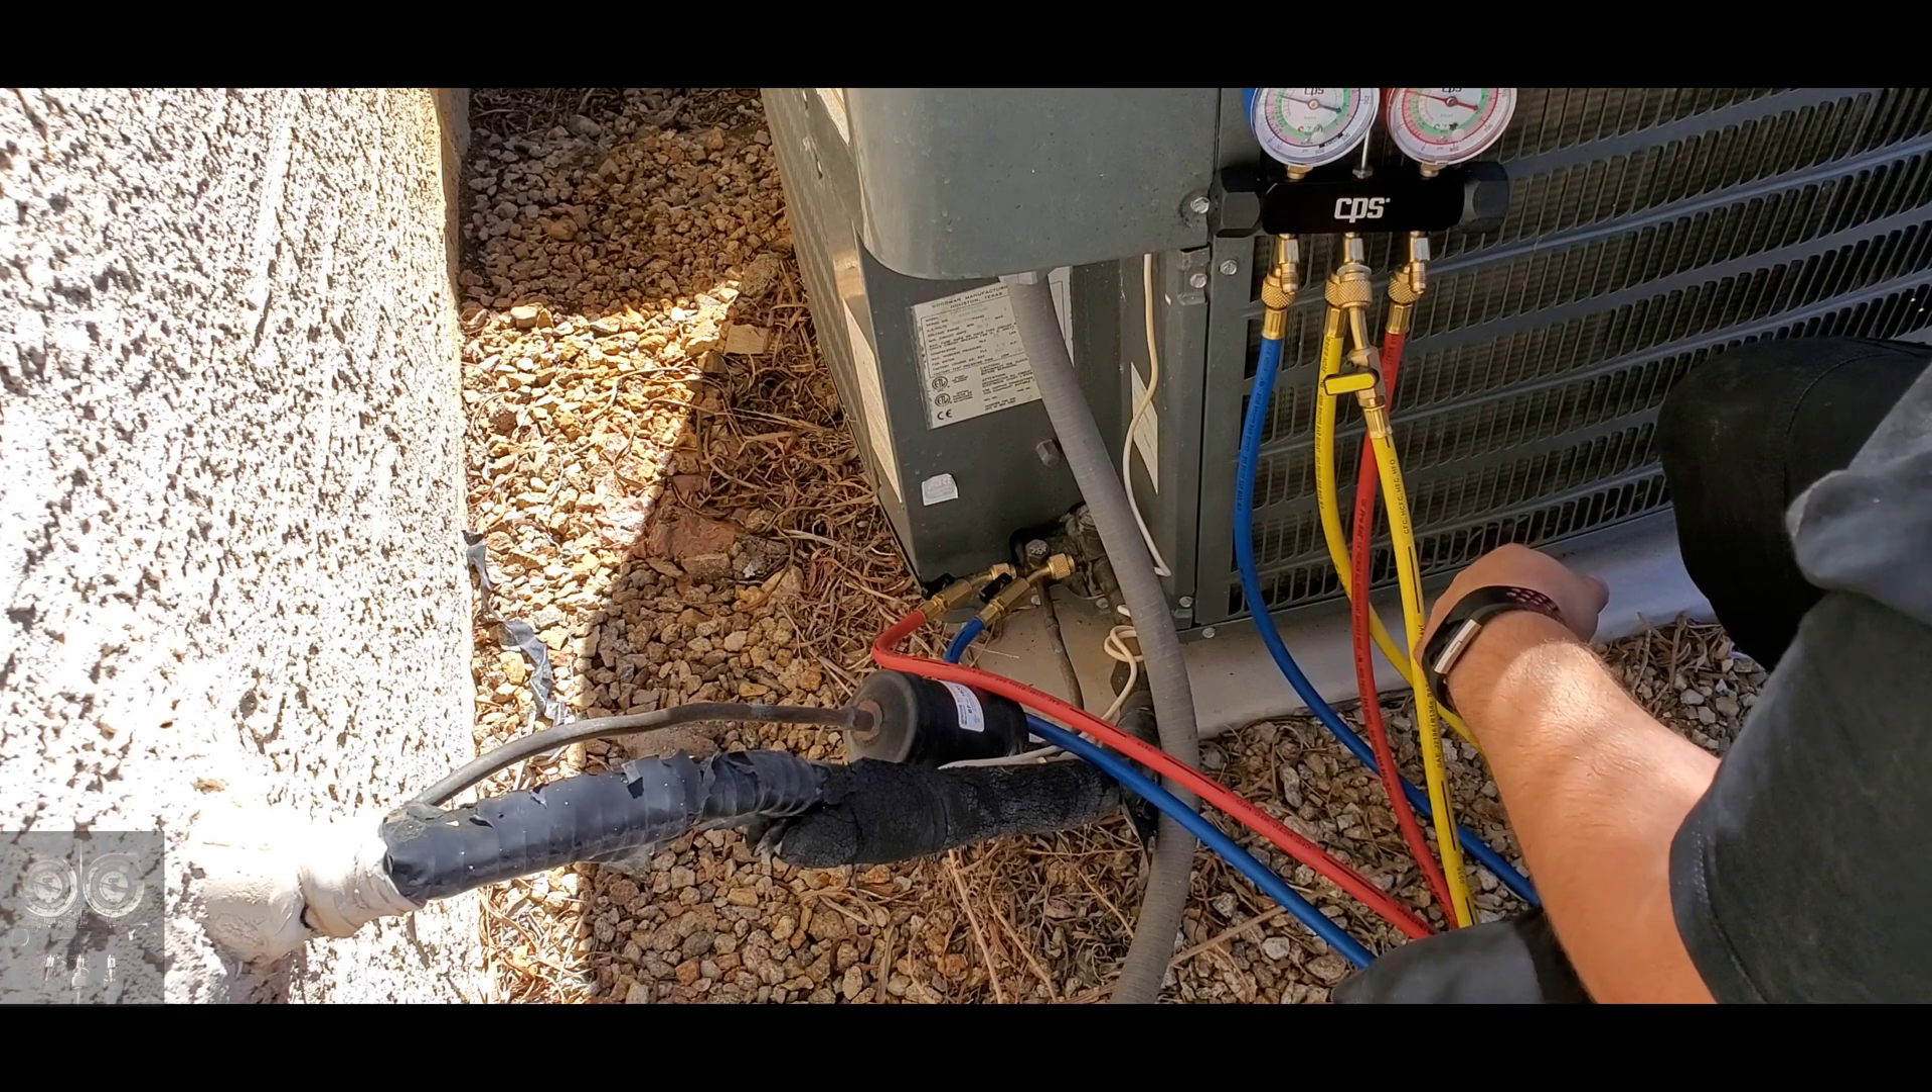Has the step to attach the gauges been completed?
Yes.